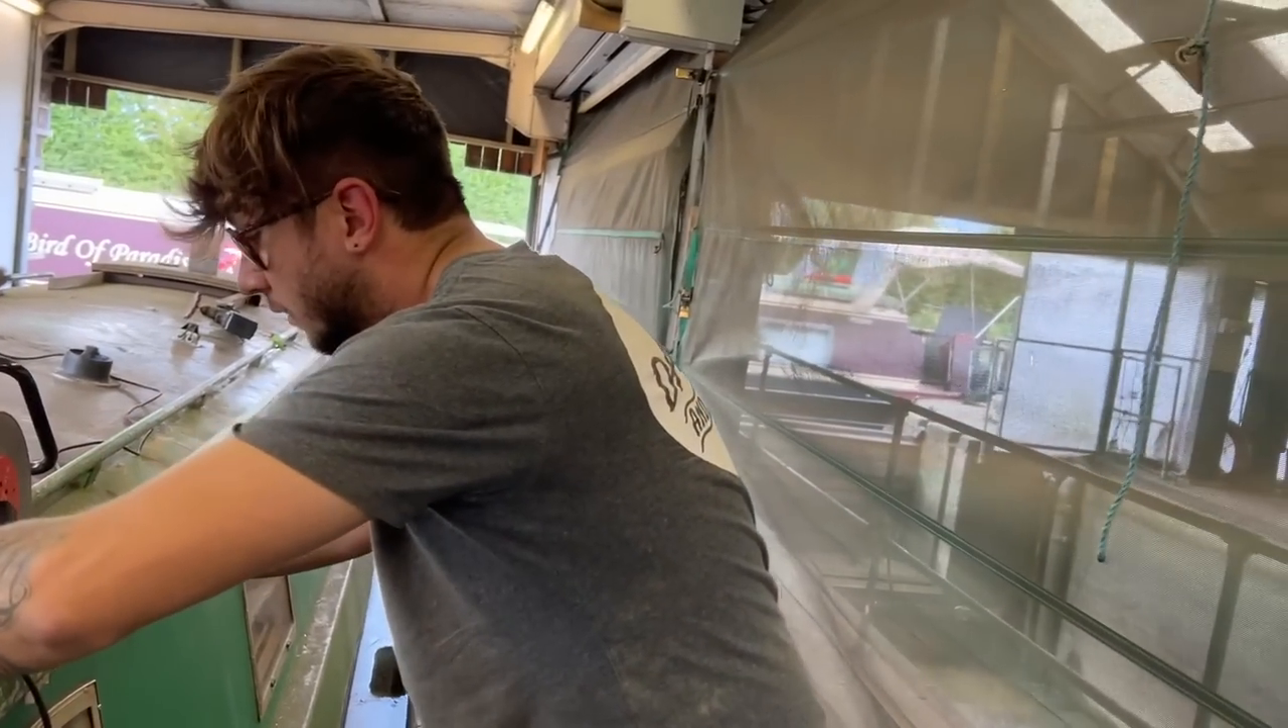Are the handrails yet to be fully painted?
Yes.